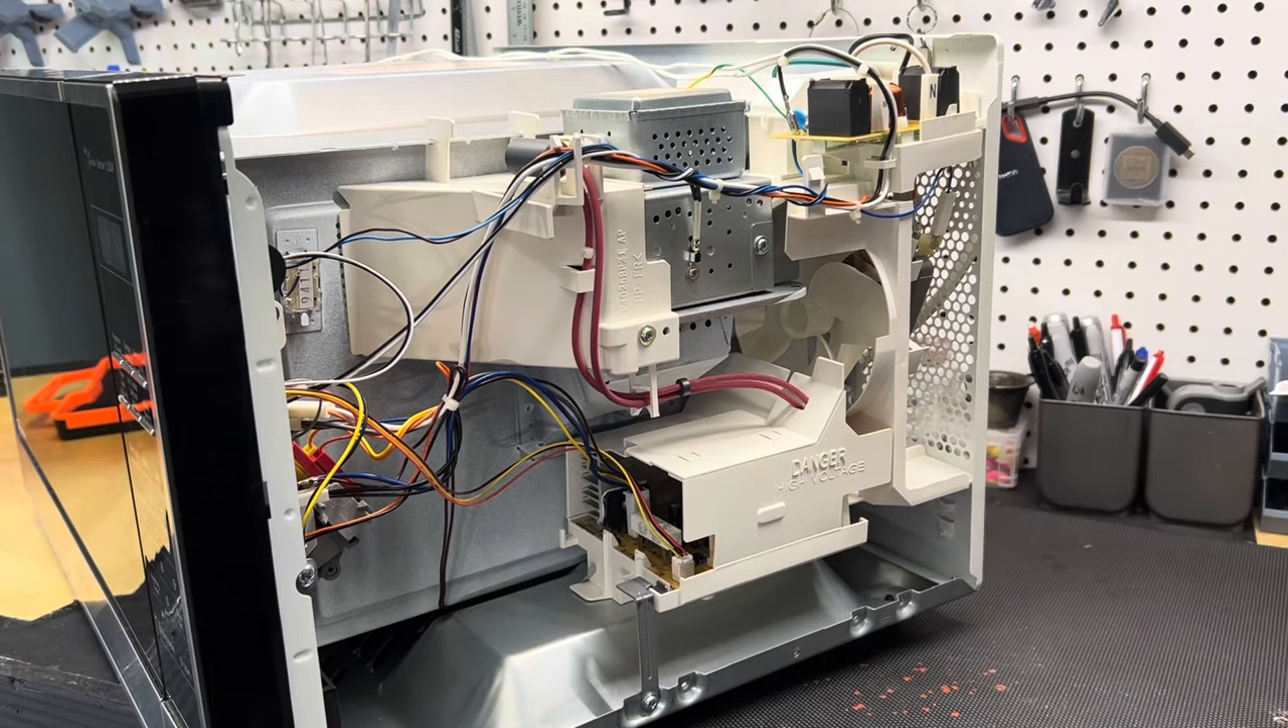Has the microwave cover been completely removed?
Yes.